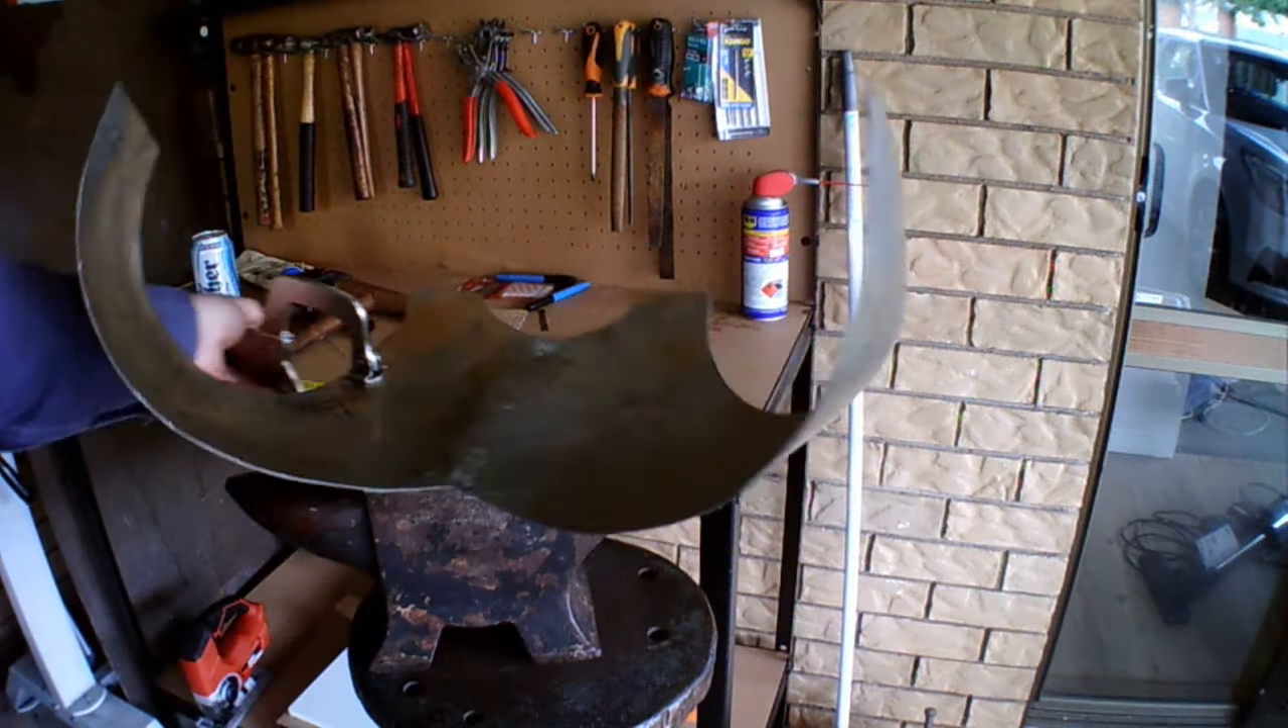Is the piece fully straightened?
No.